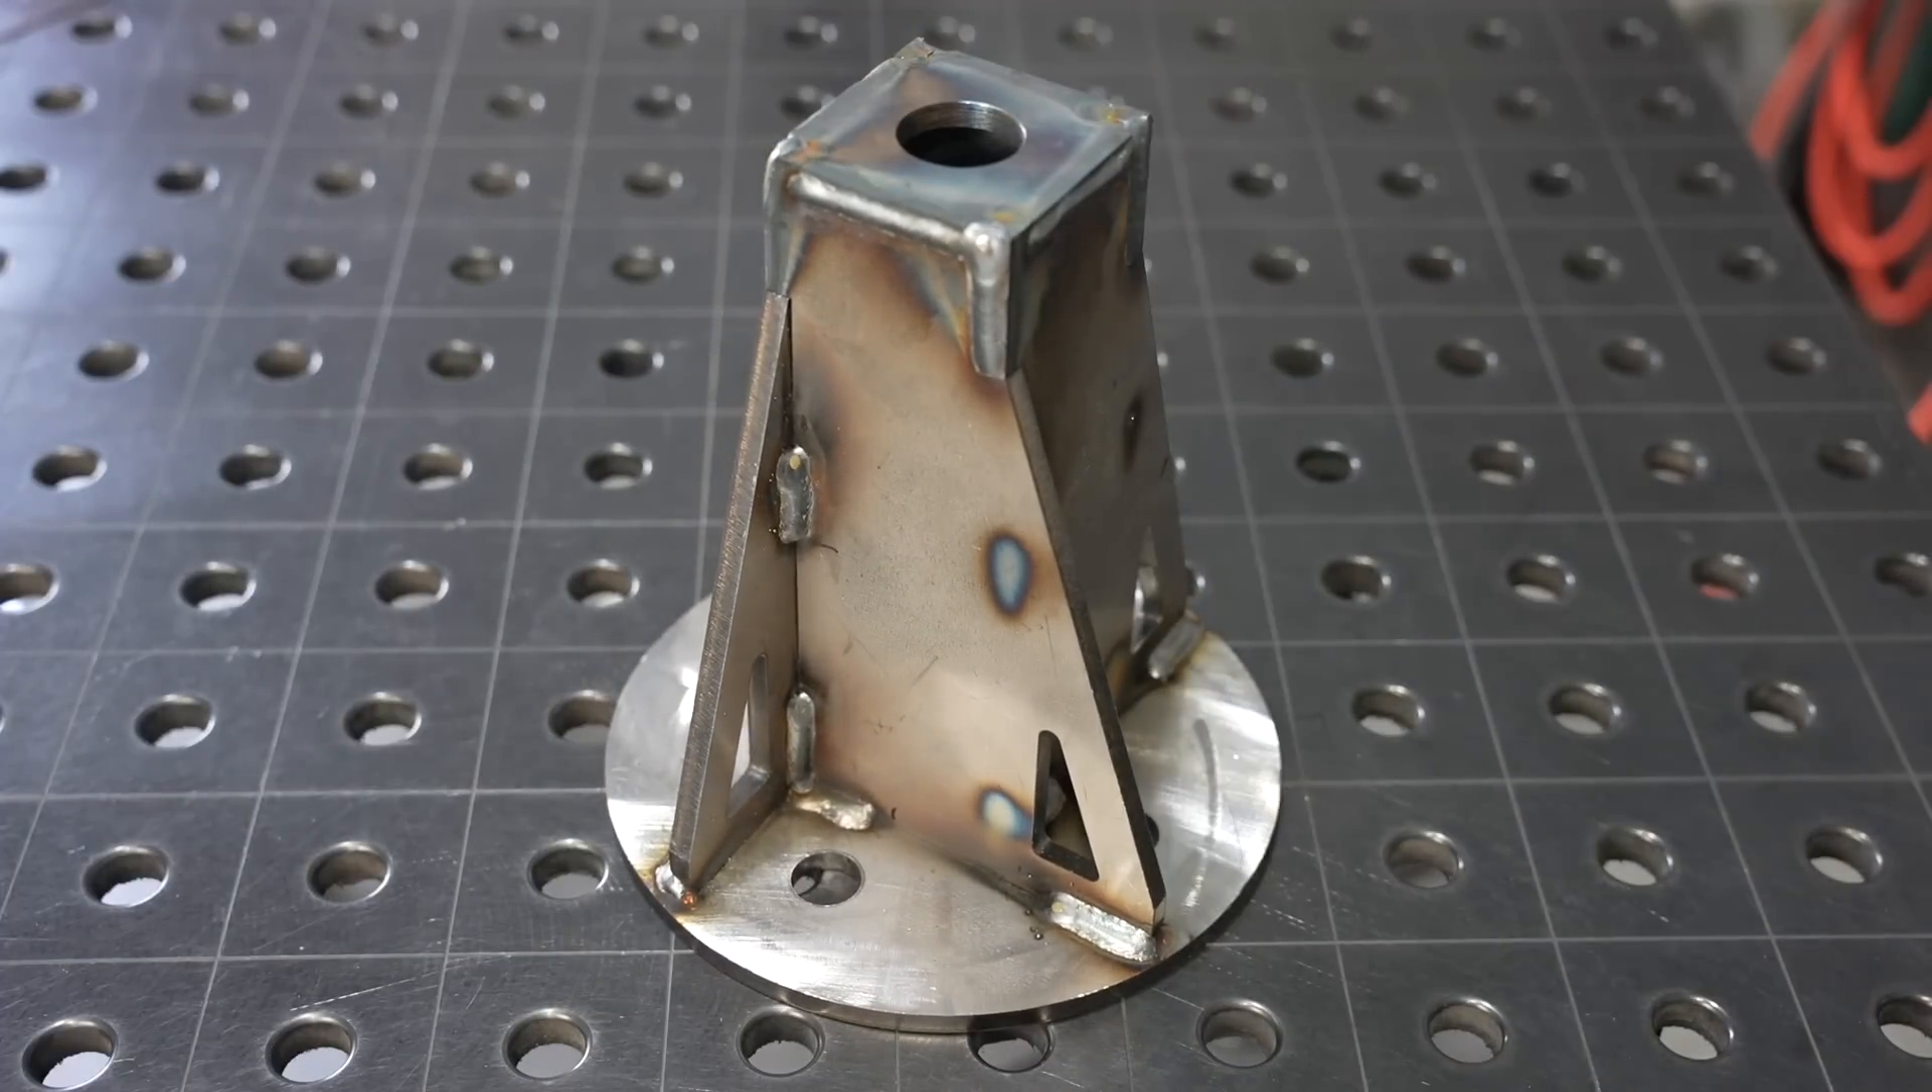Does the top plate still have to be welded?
No.